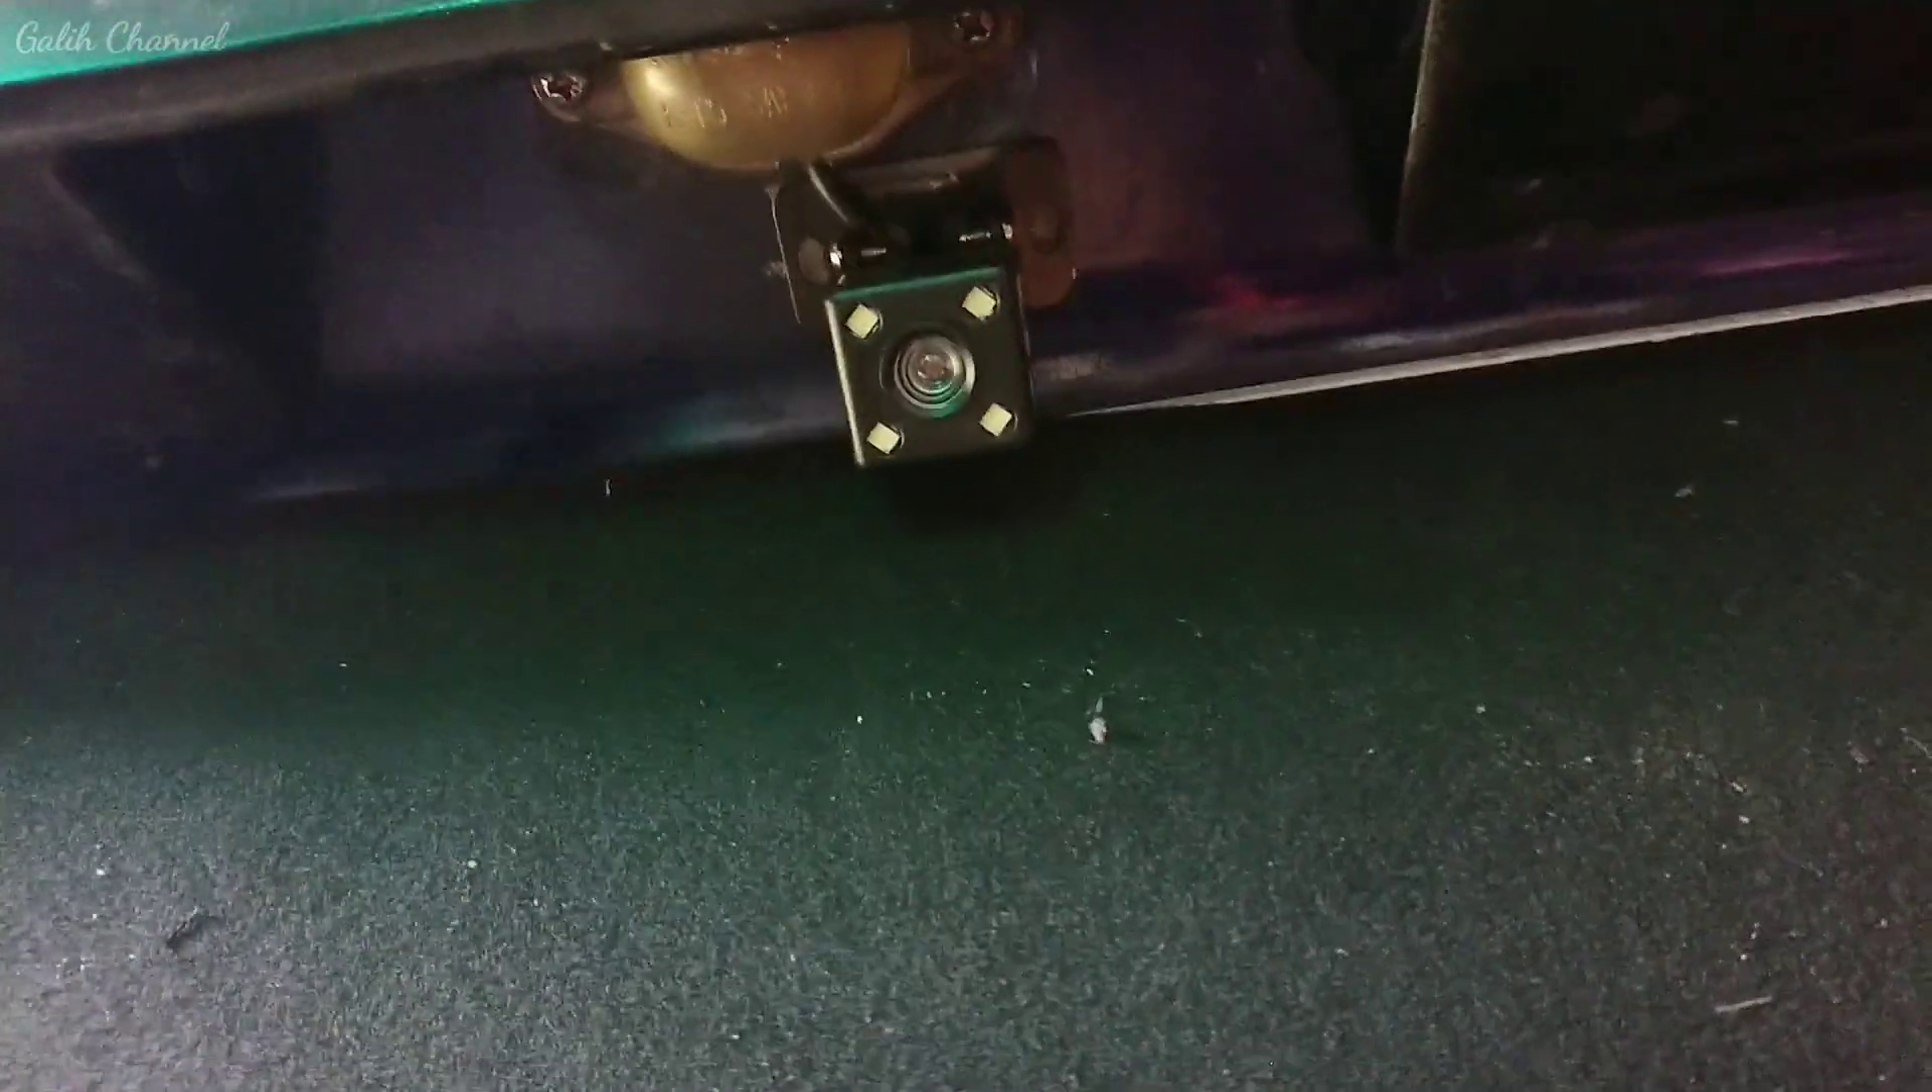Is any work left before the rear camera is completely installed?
No.